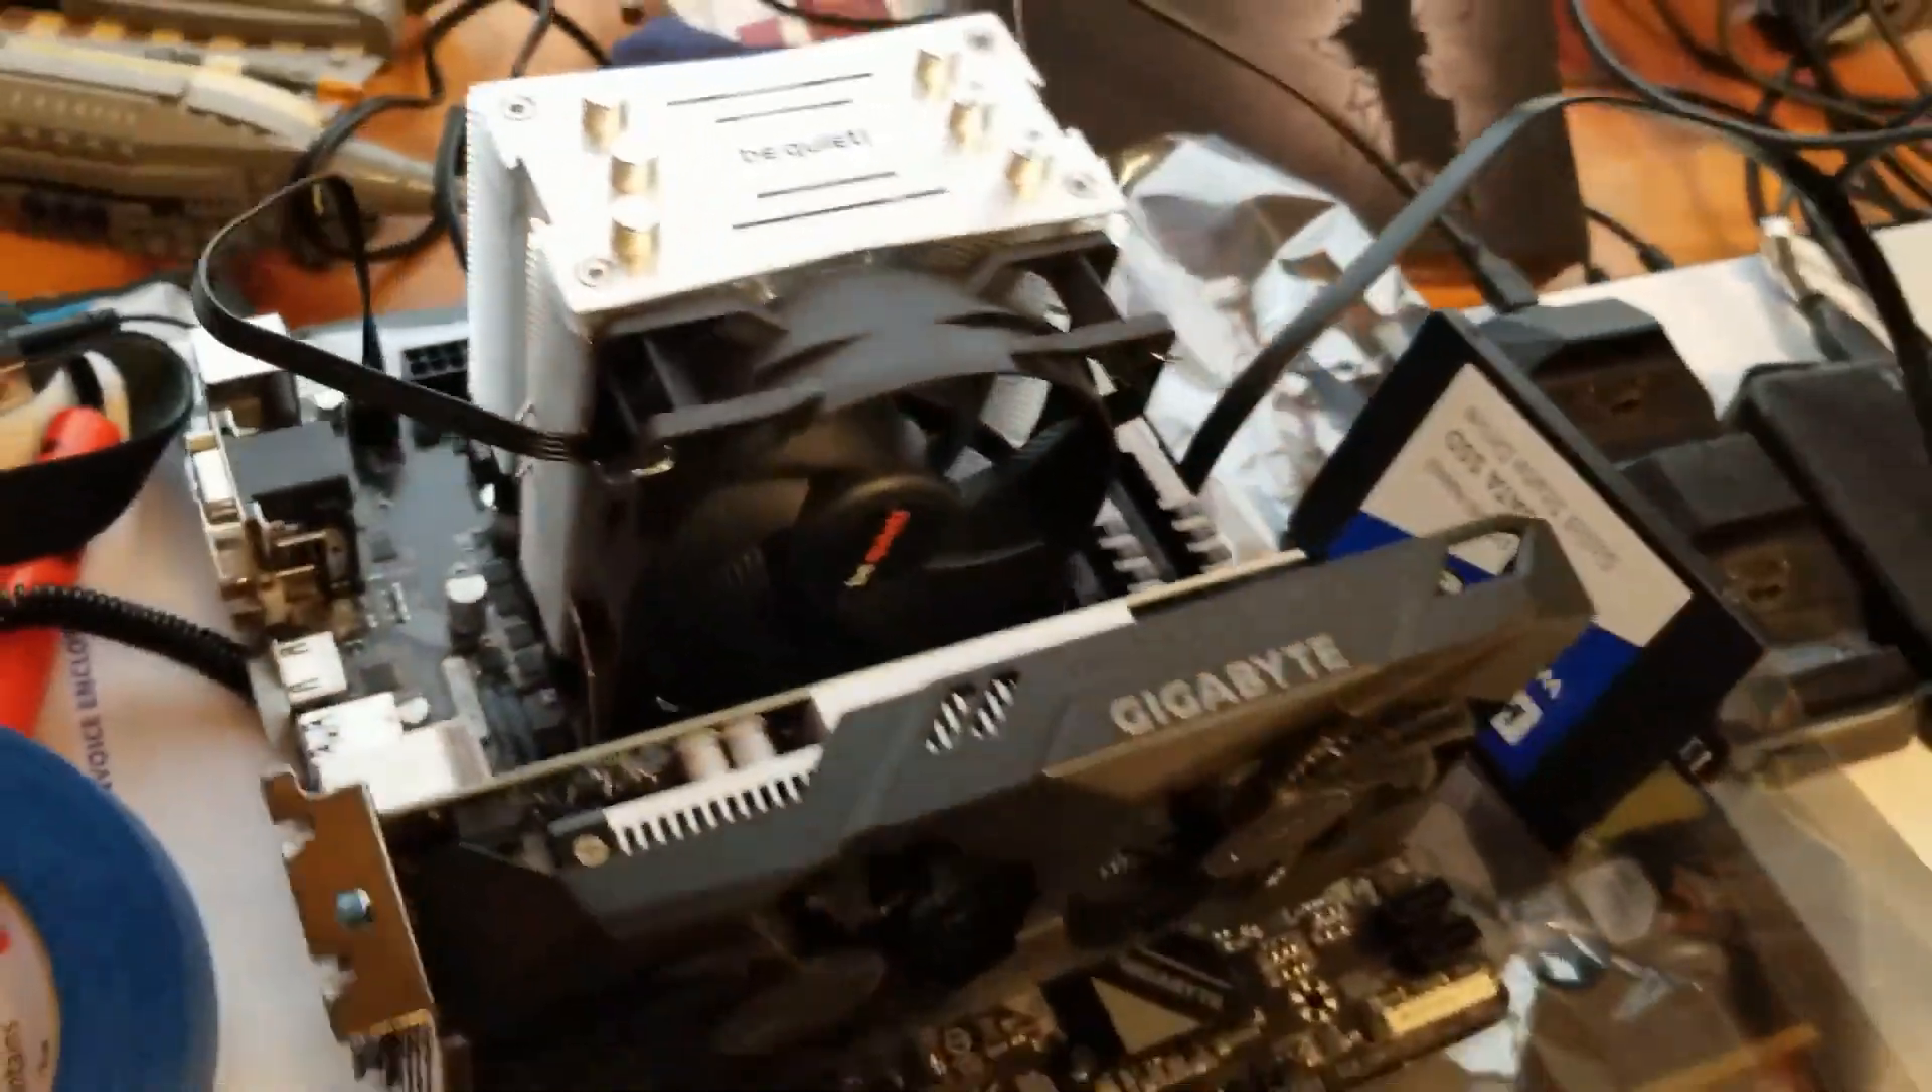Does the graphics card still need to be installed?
No.